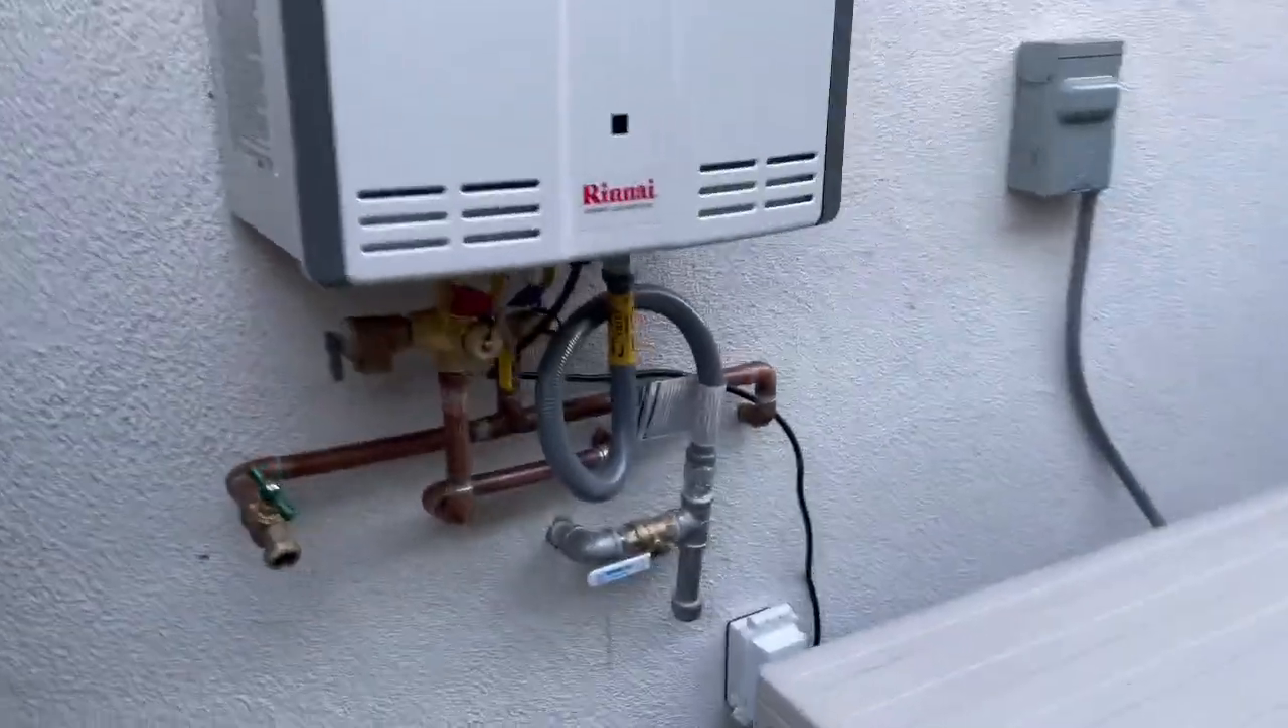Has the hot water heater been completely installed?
Yes.